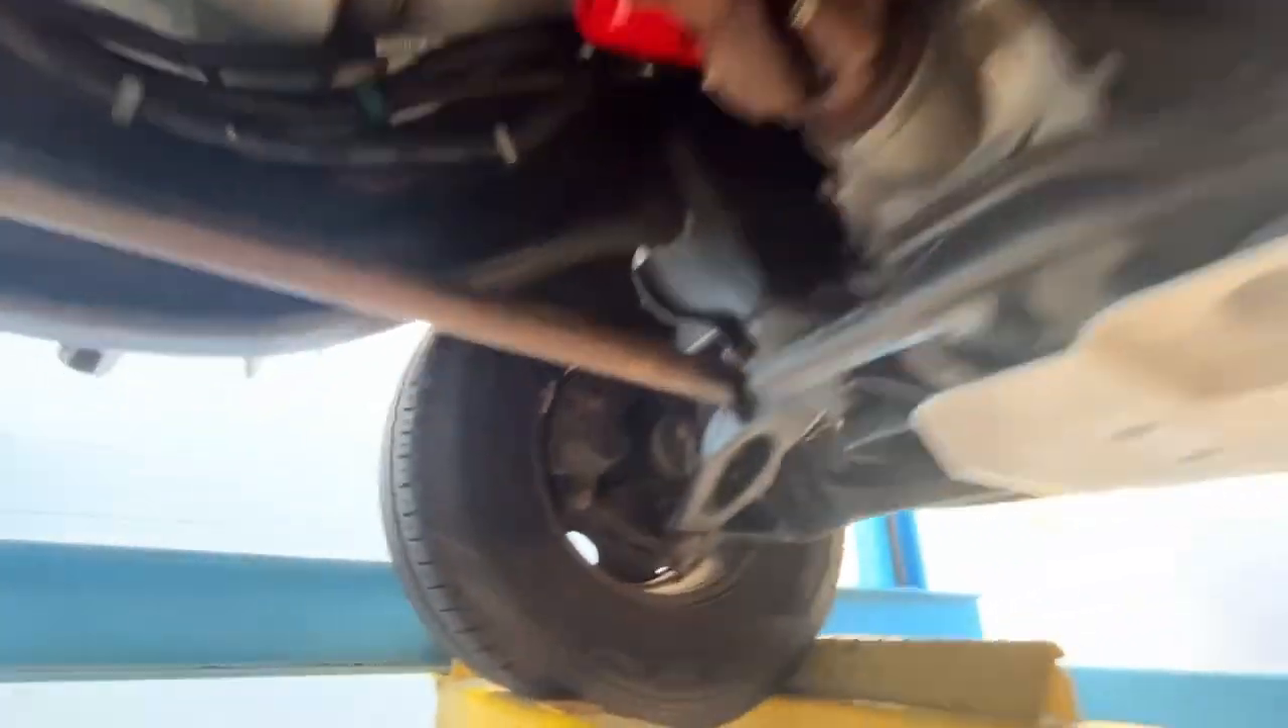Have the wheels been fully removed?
No.